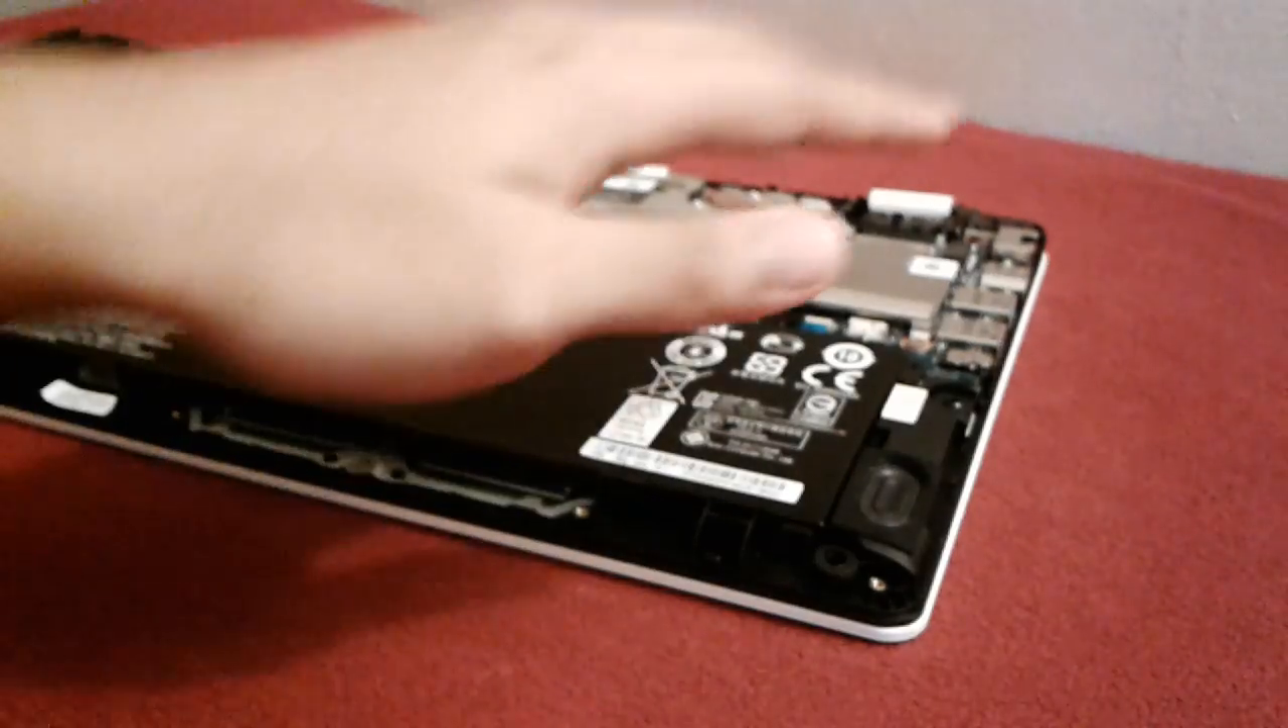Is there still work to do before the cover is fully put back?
Yes.